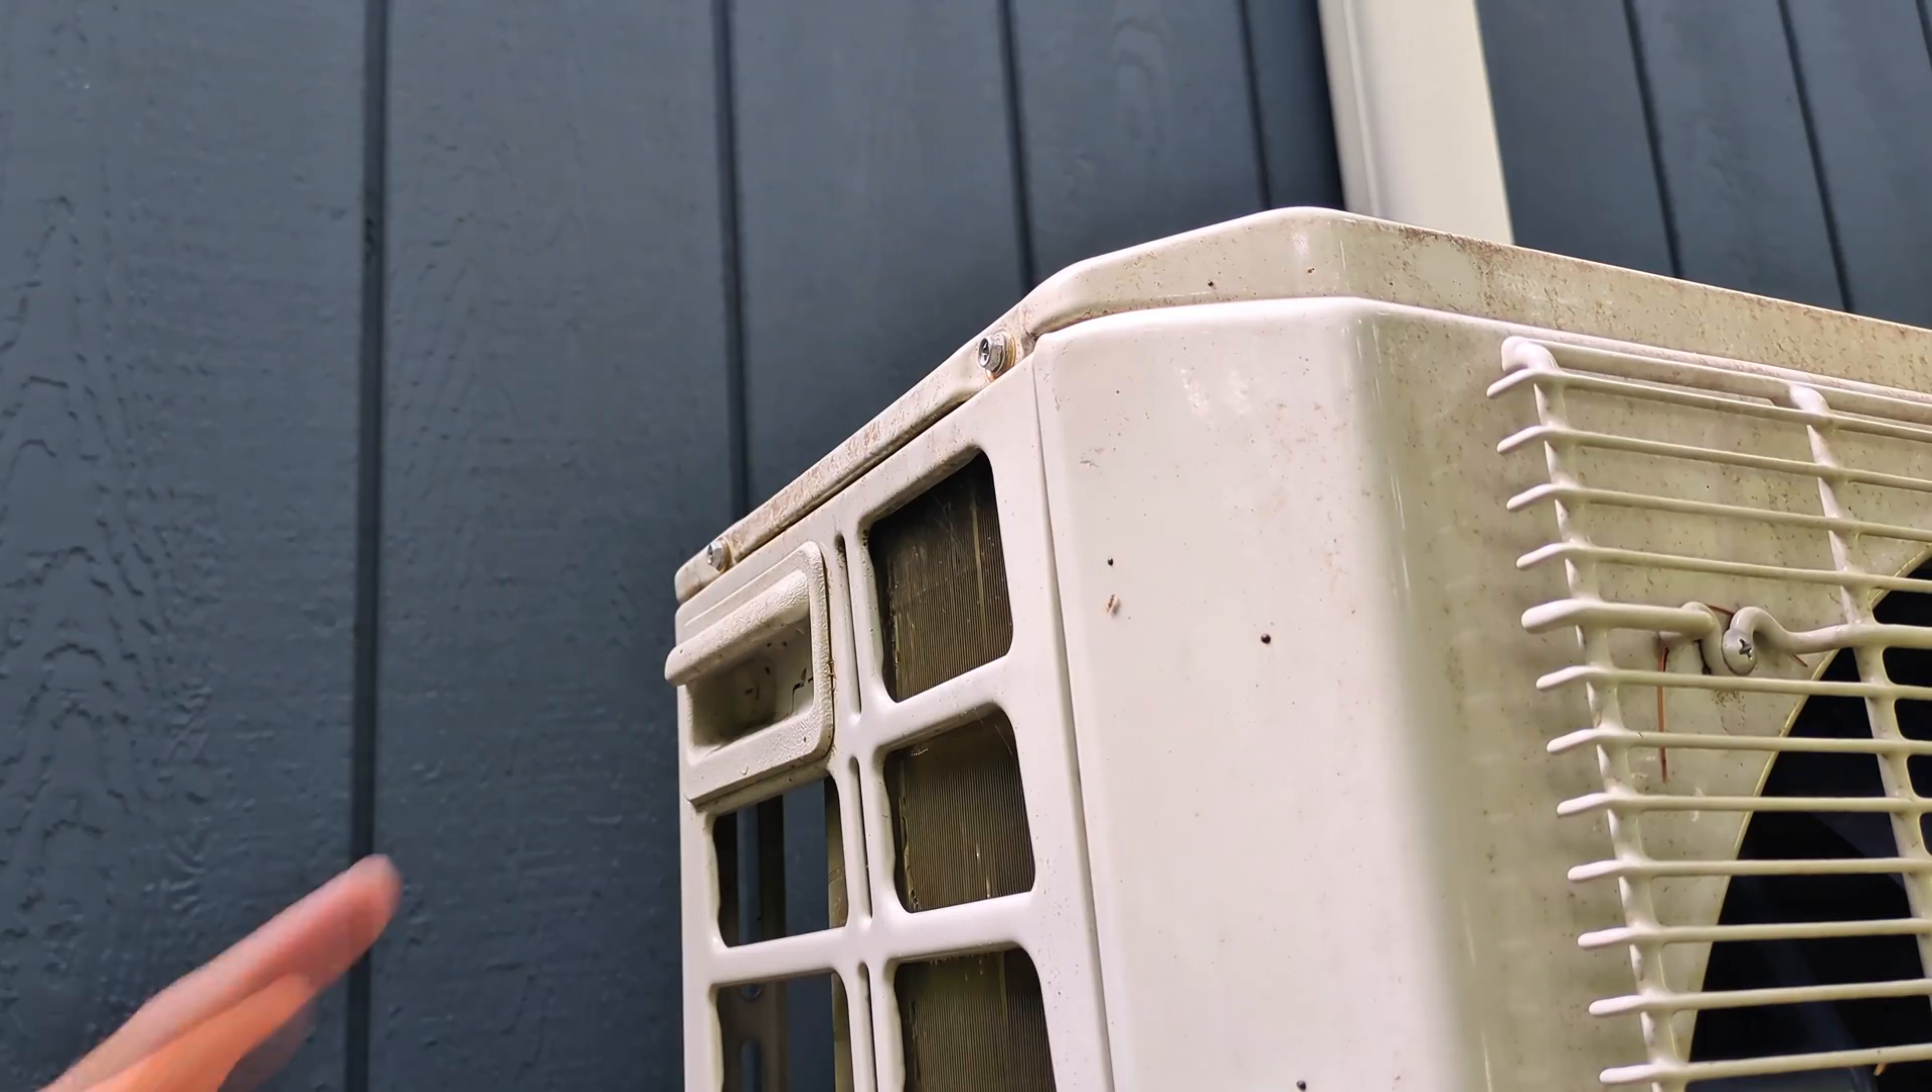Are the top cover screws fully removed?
No.